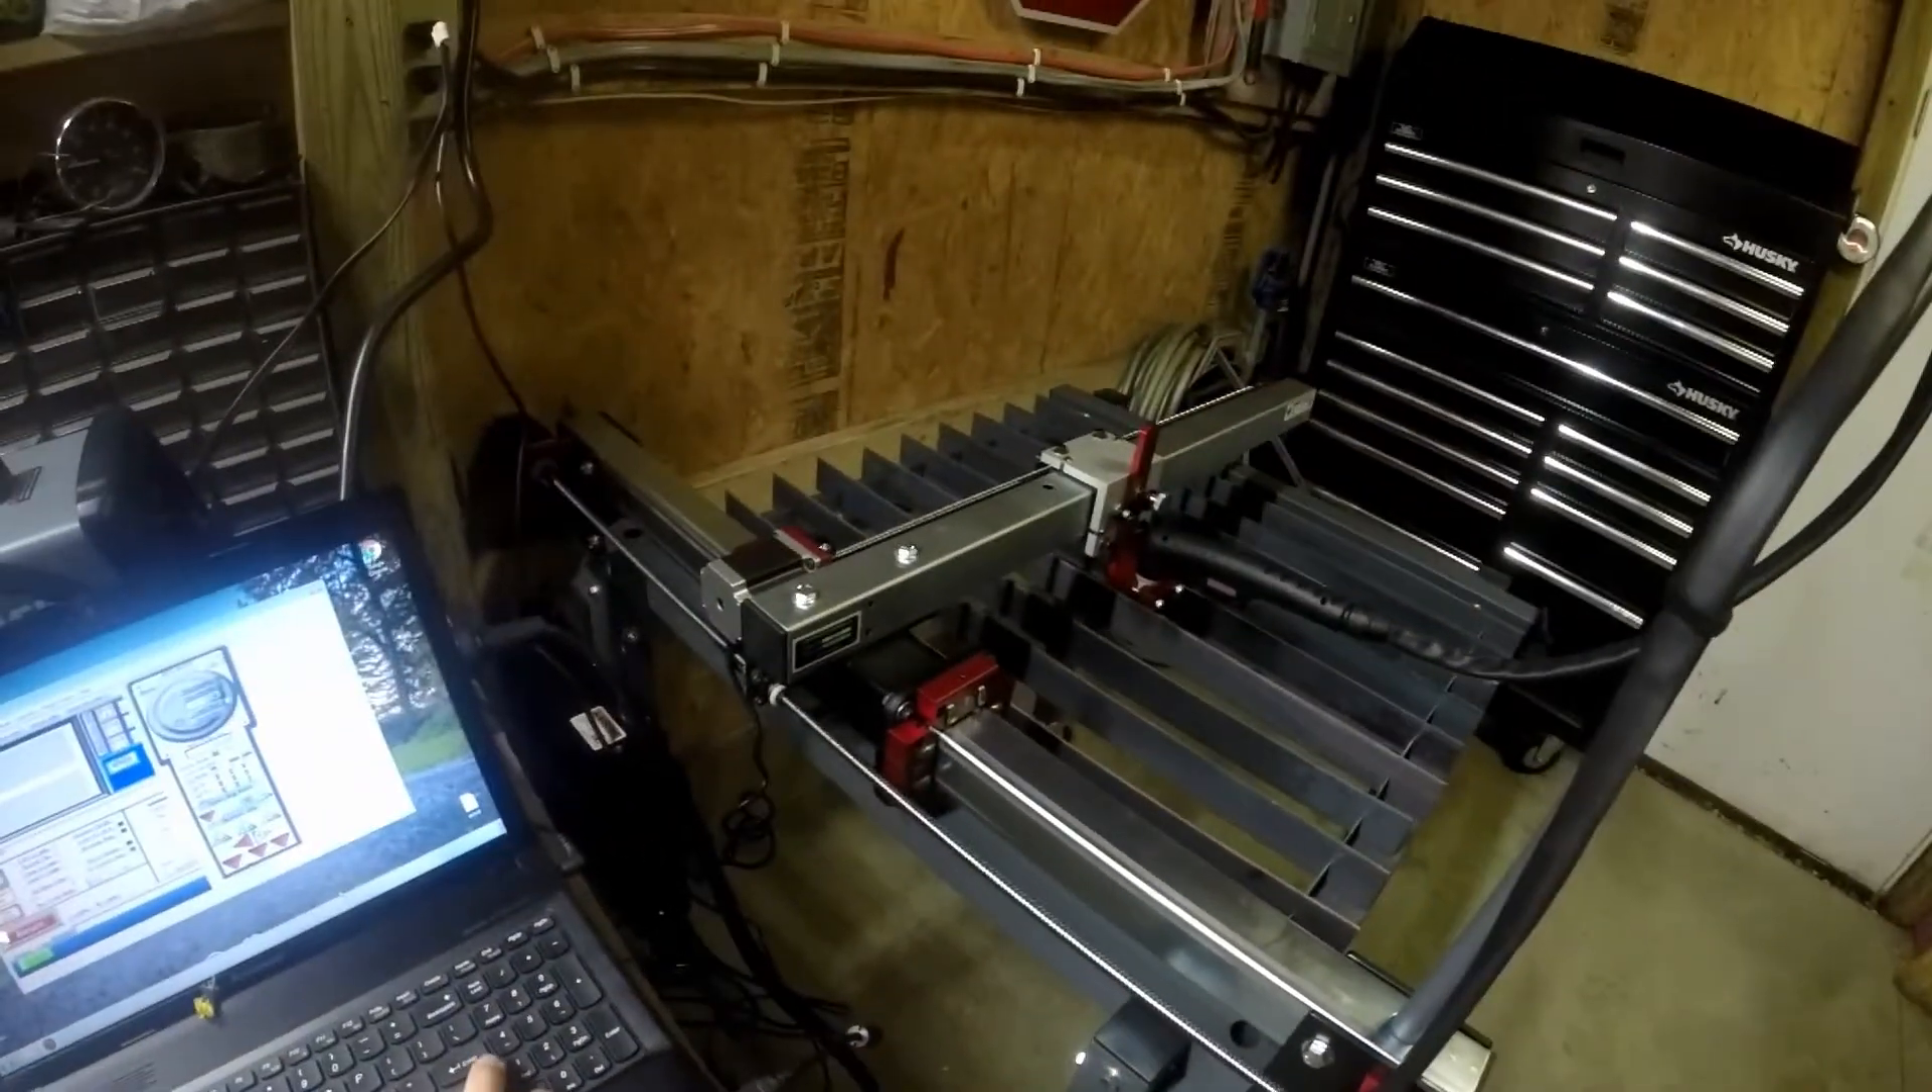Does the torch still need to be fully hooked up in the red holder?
No.